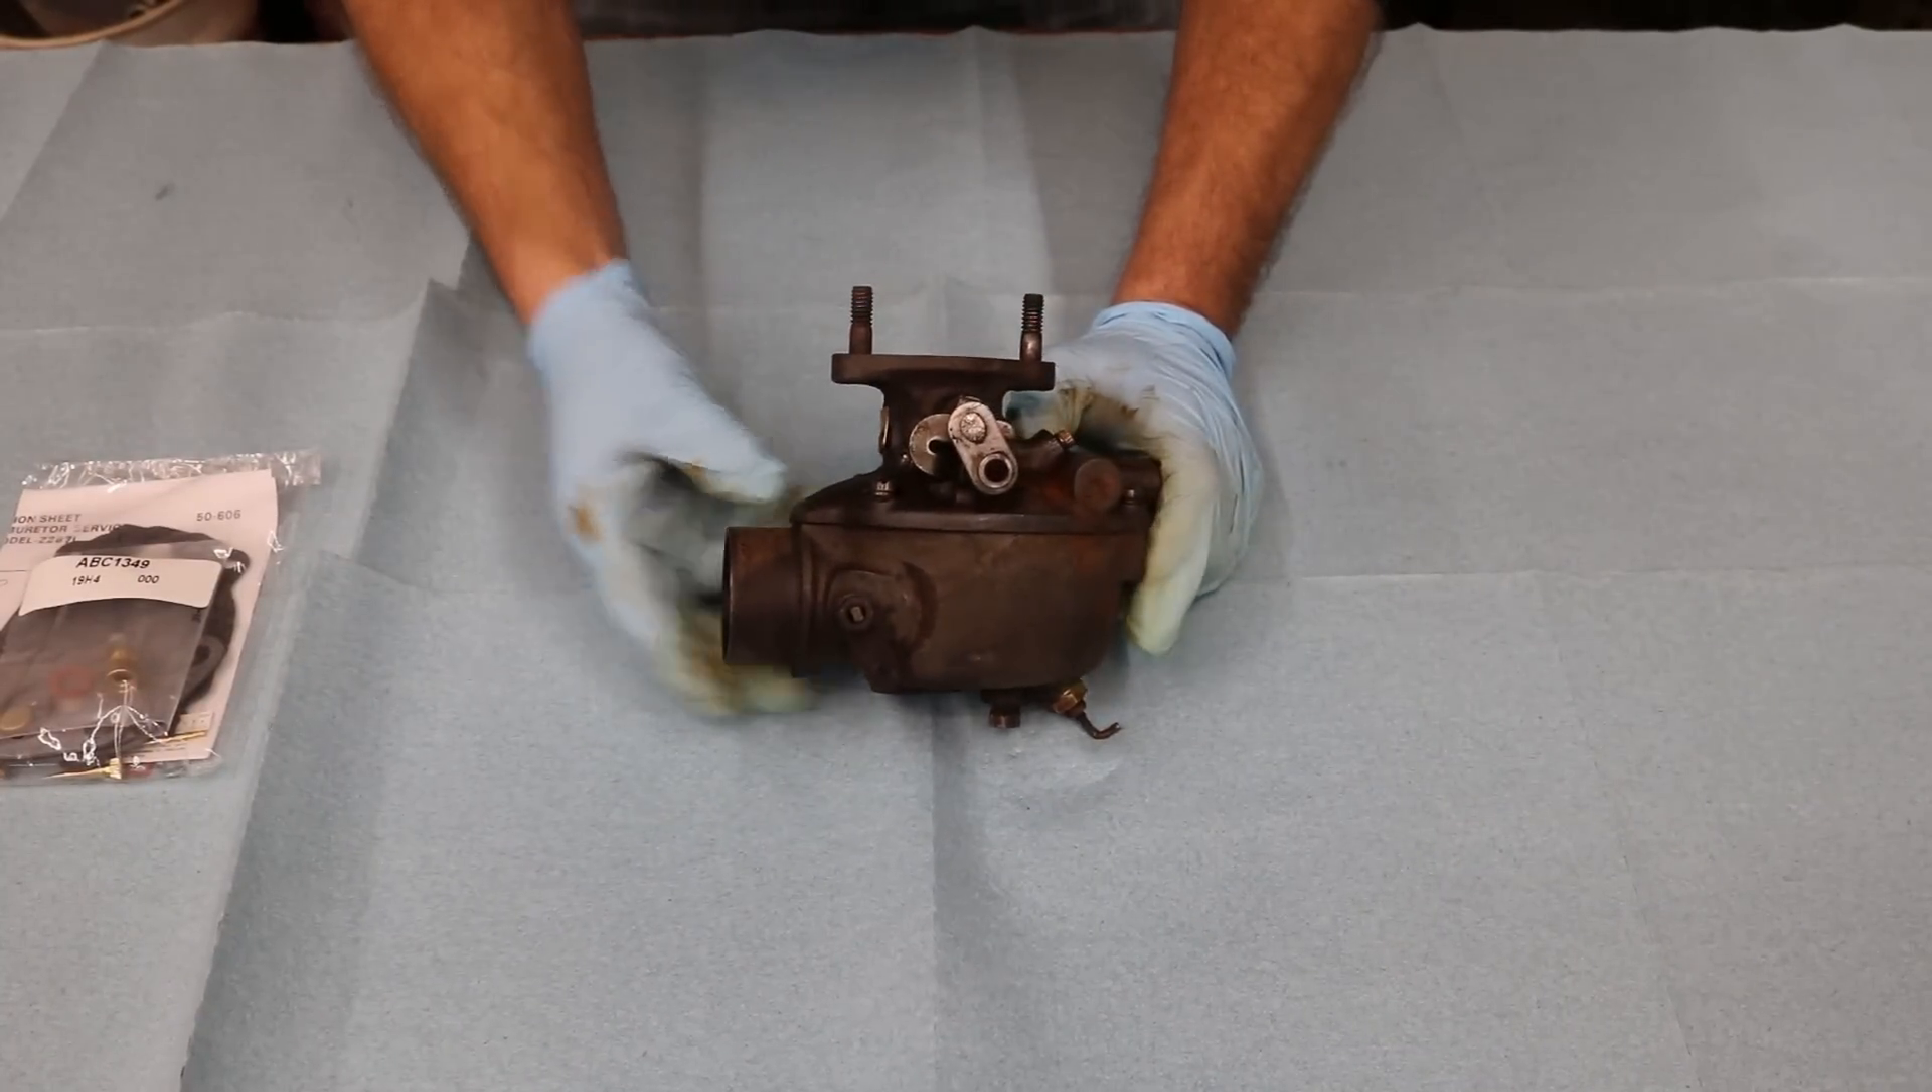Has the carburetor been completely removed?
Yes.